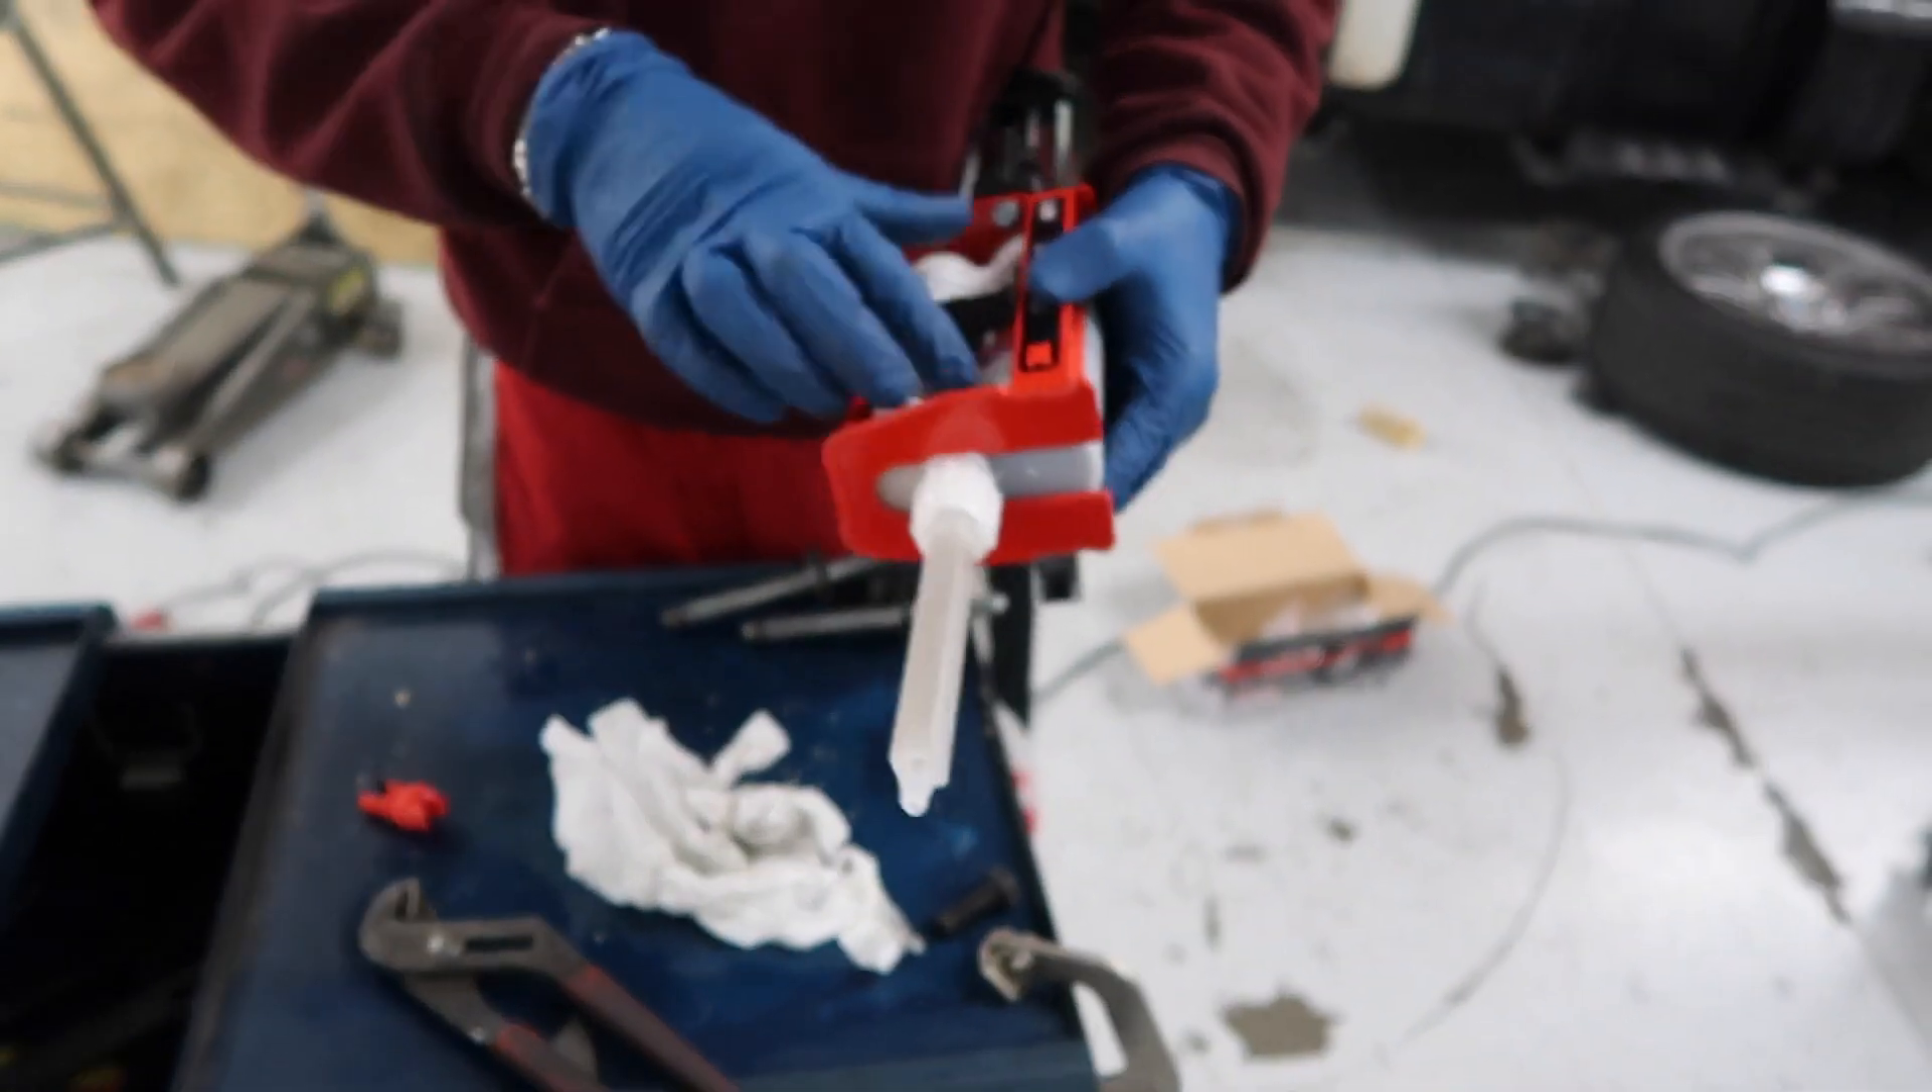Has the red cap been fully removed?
Yes.